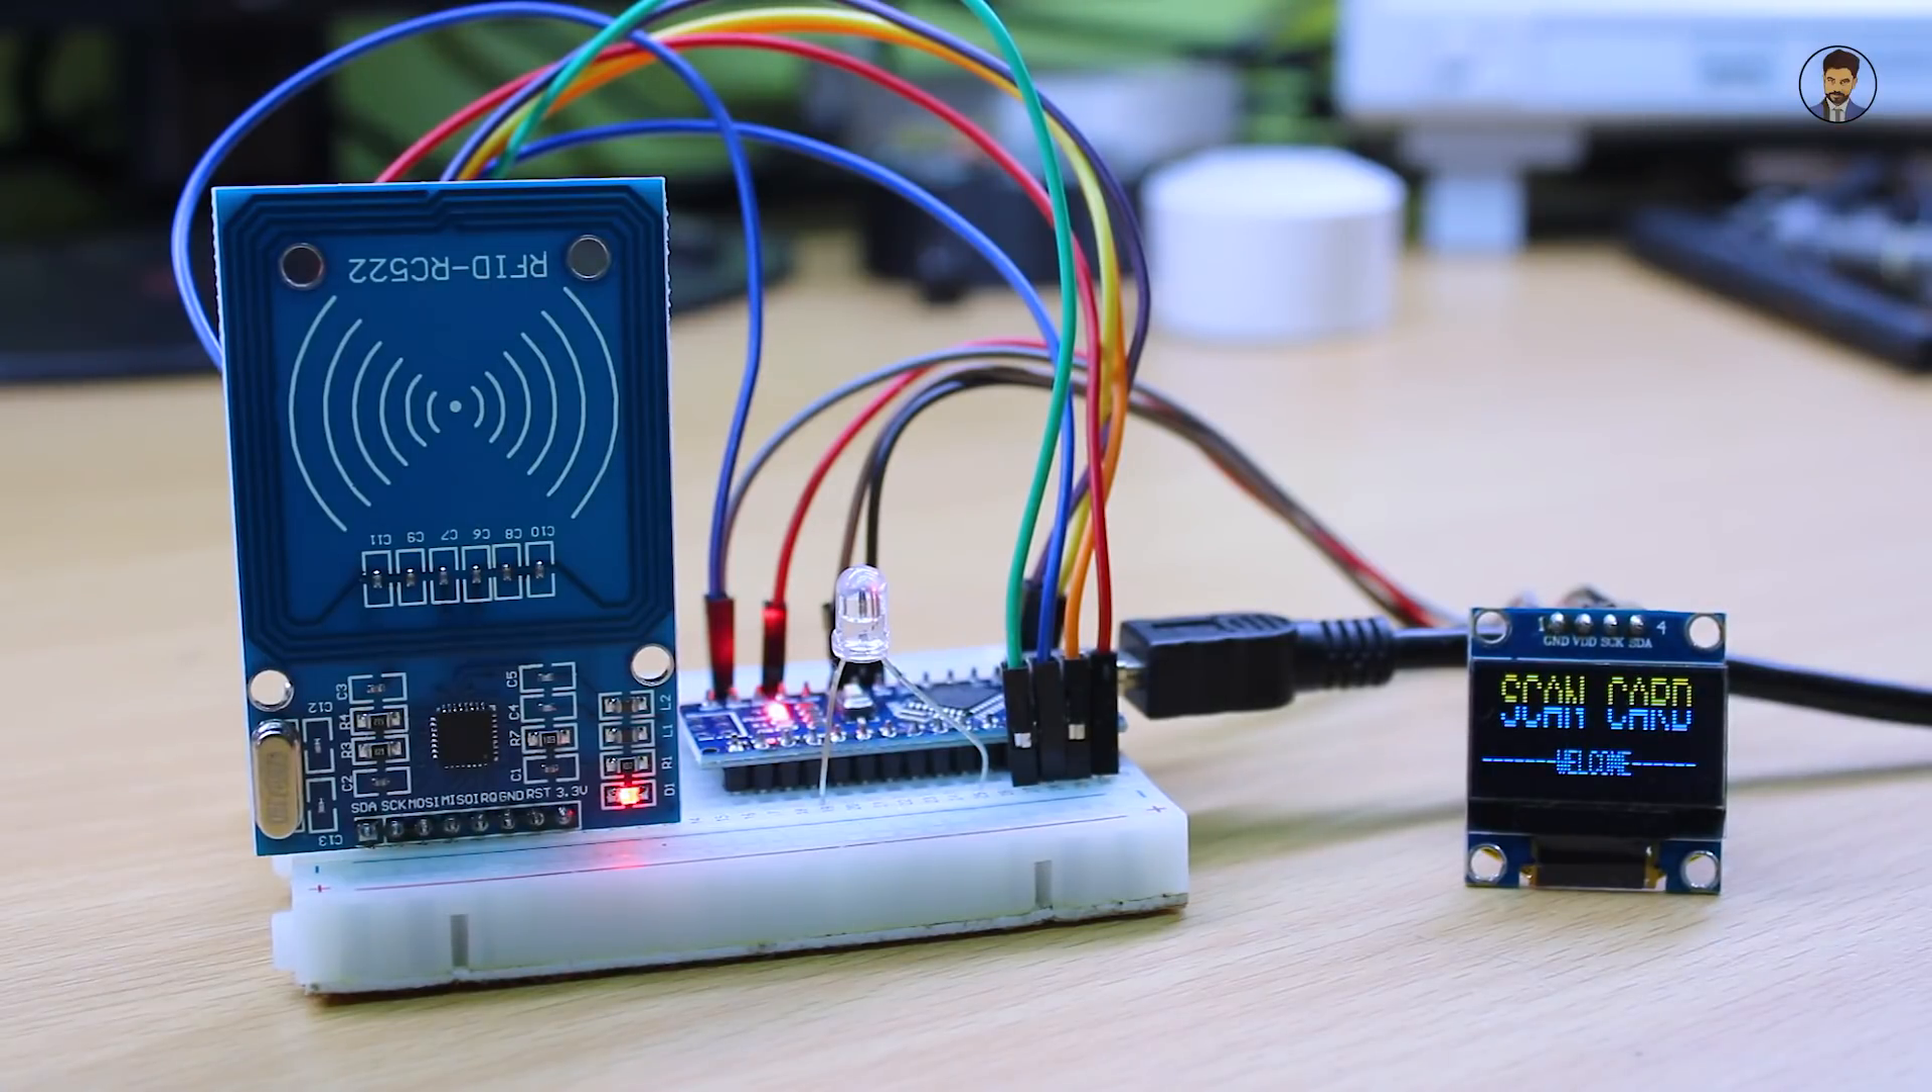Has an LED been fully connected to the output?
Yes.